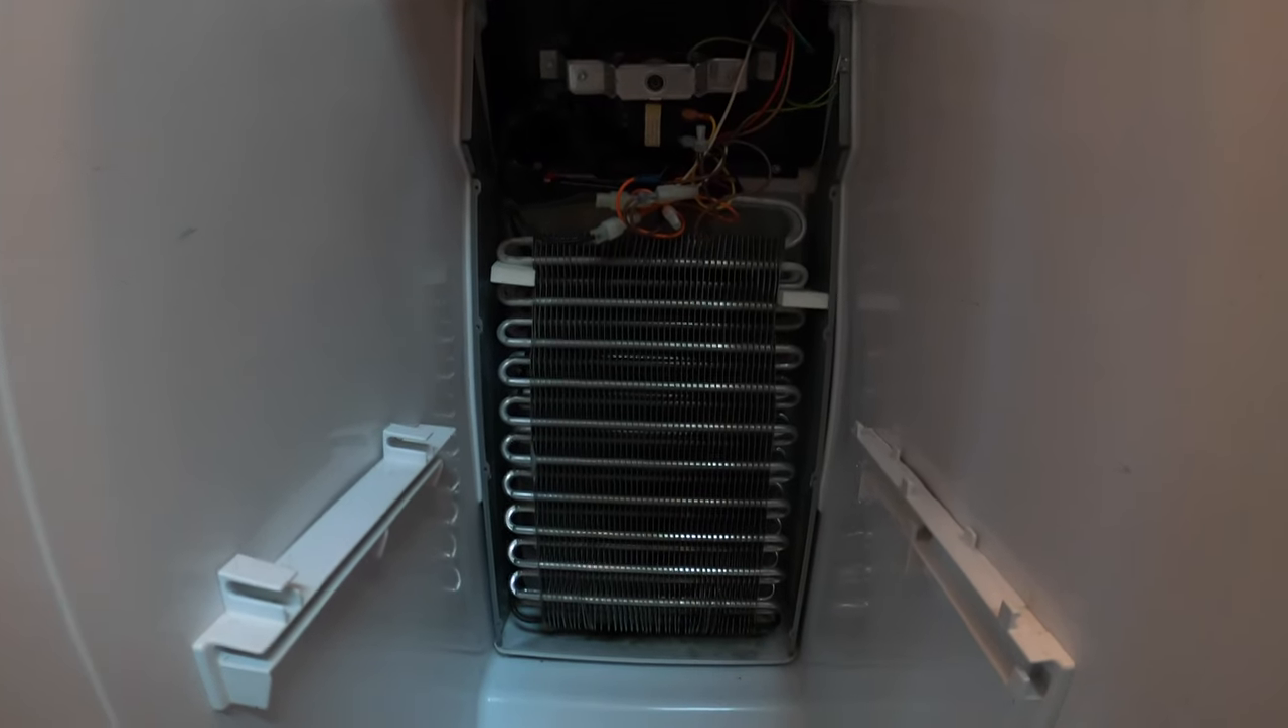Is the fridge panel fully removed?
Yes.